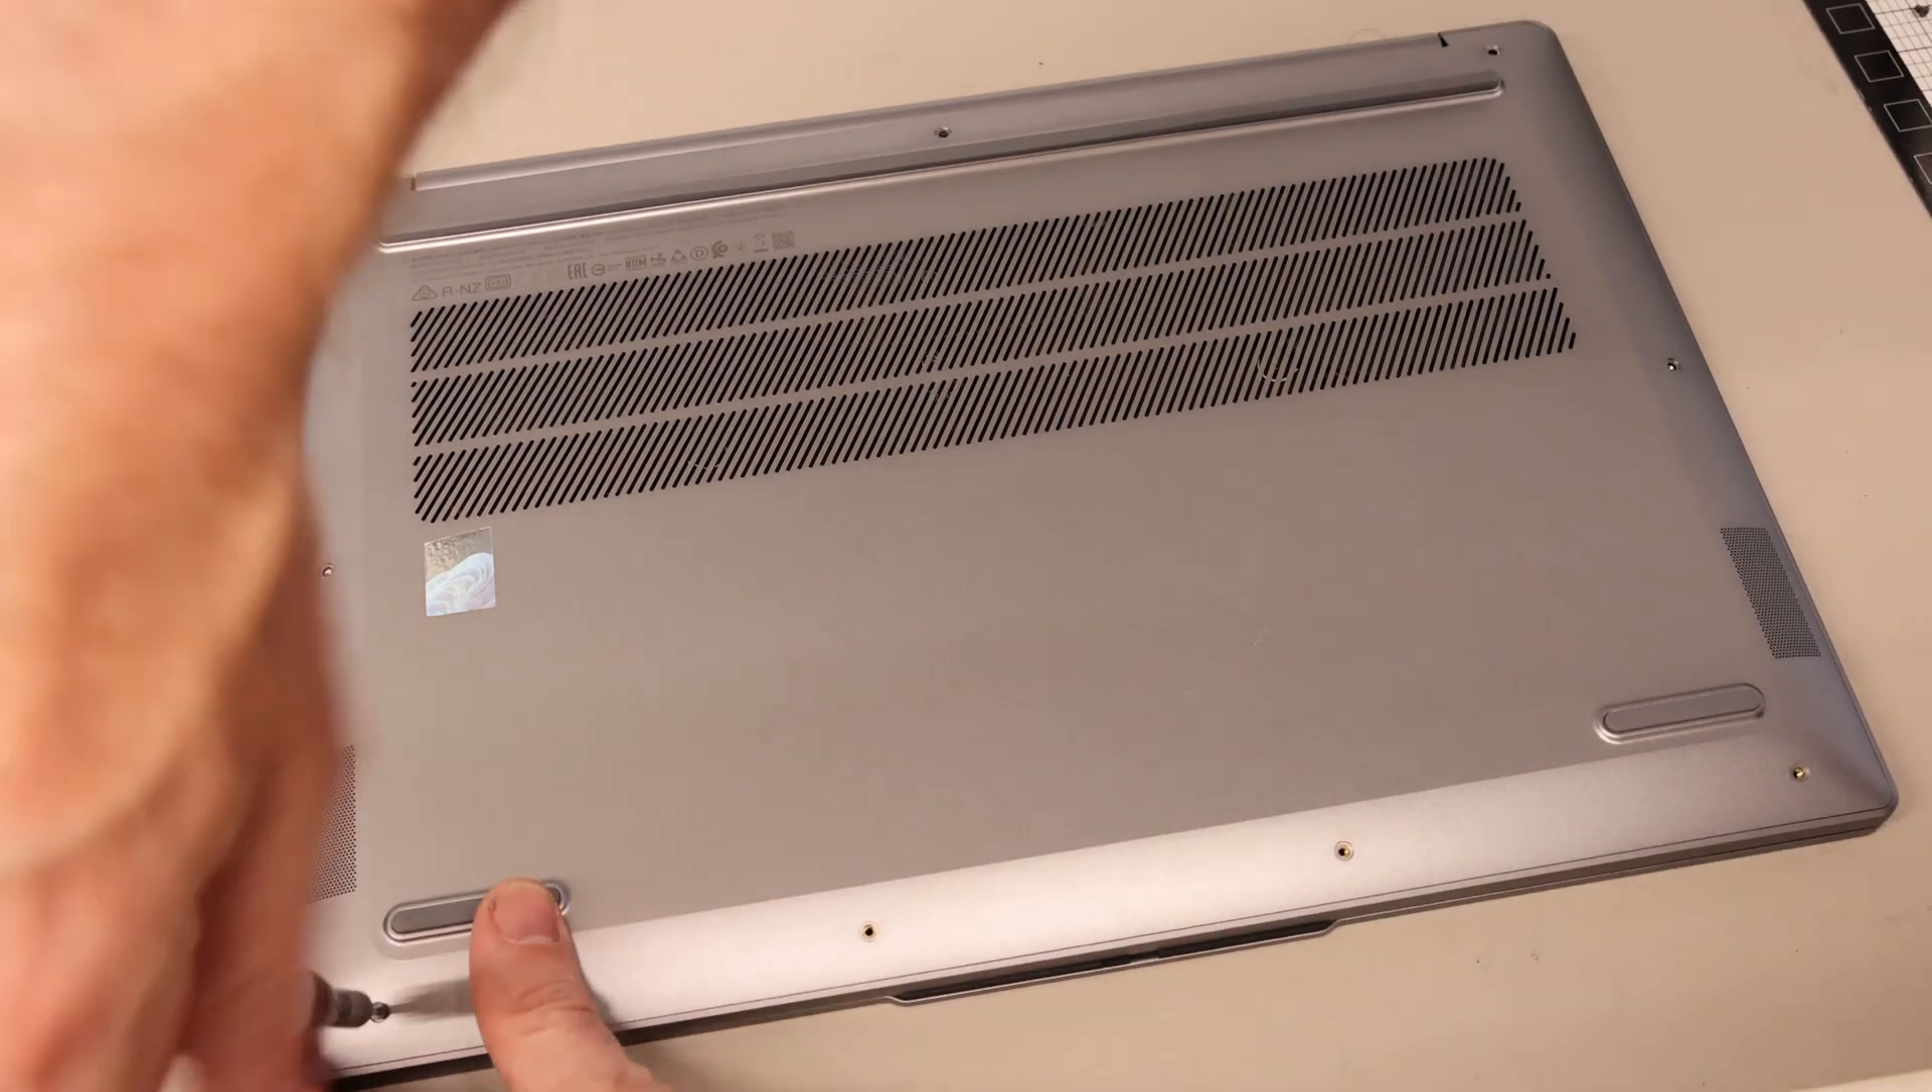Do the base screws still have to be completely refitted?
Yes.